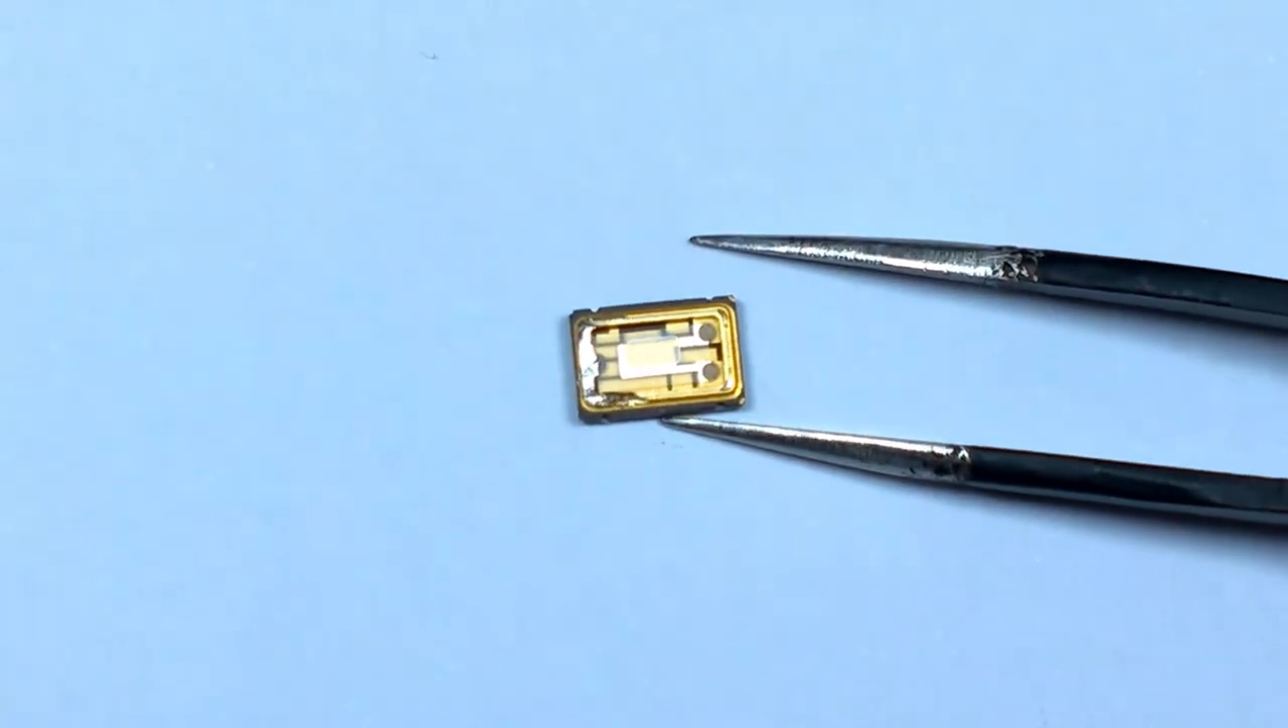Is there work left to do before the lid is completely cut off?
No.